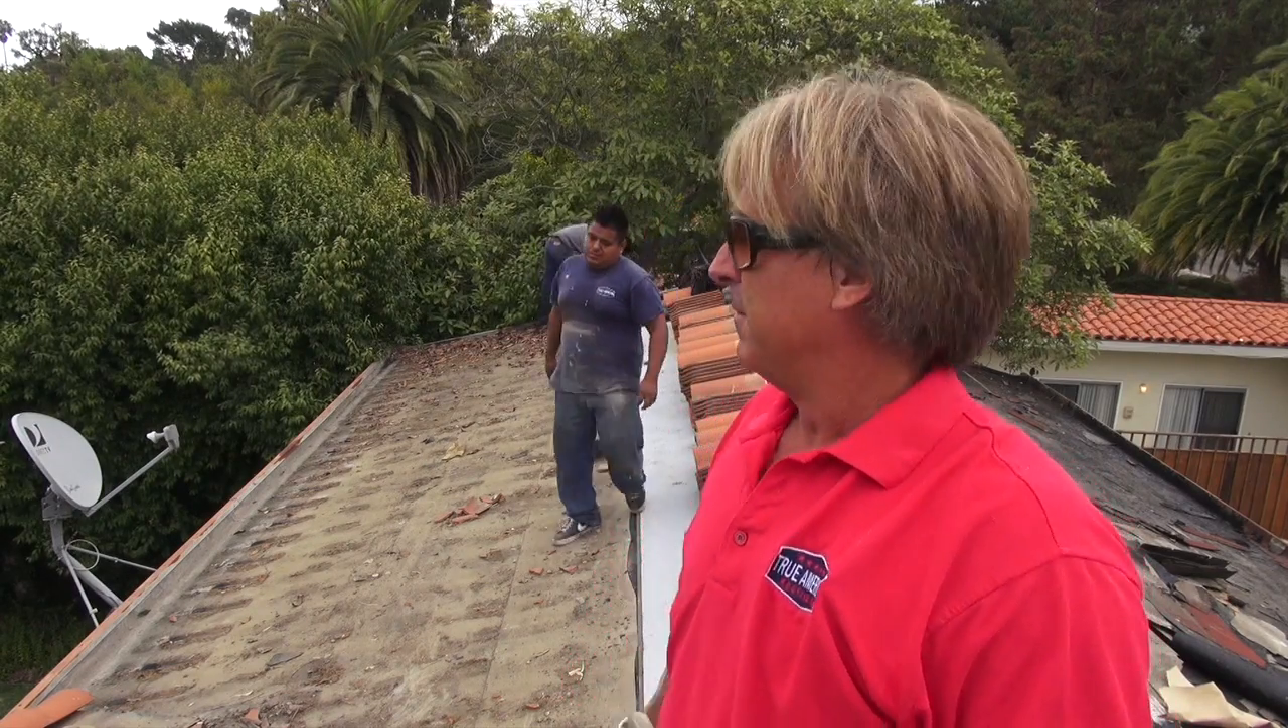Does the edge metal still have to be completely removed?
Yes.